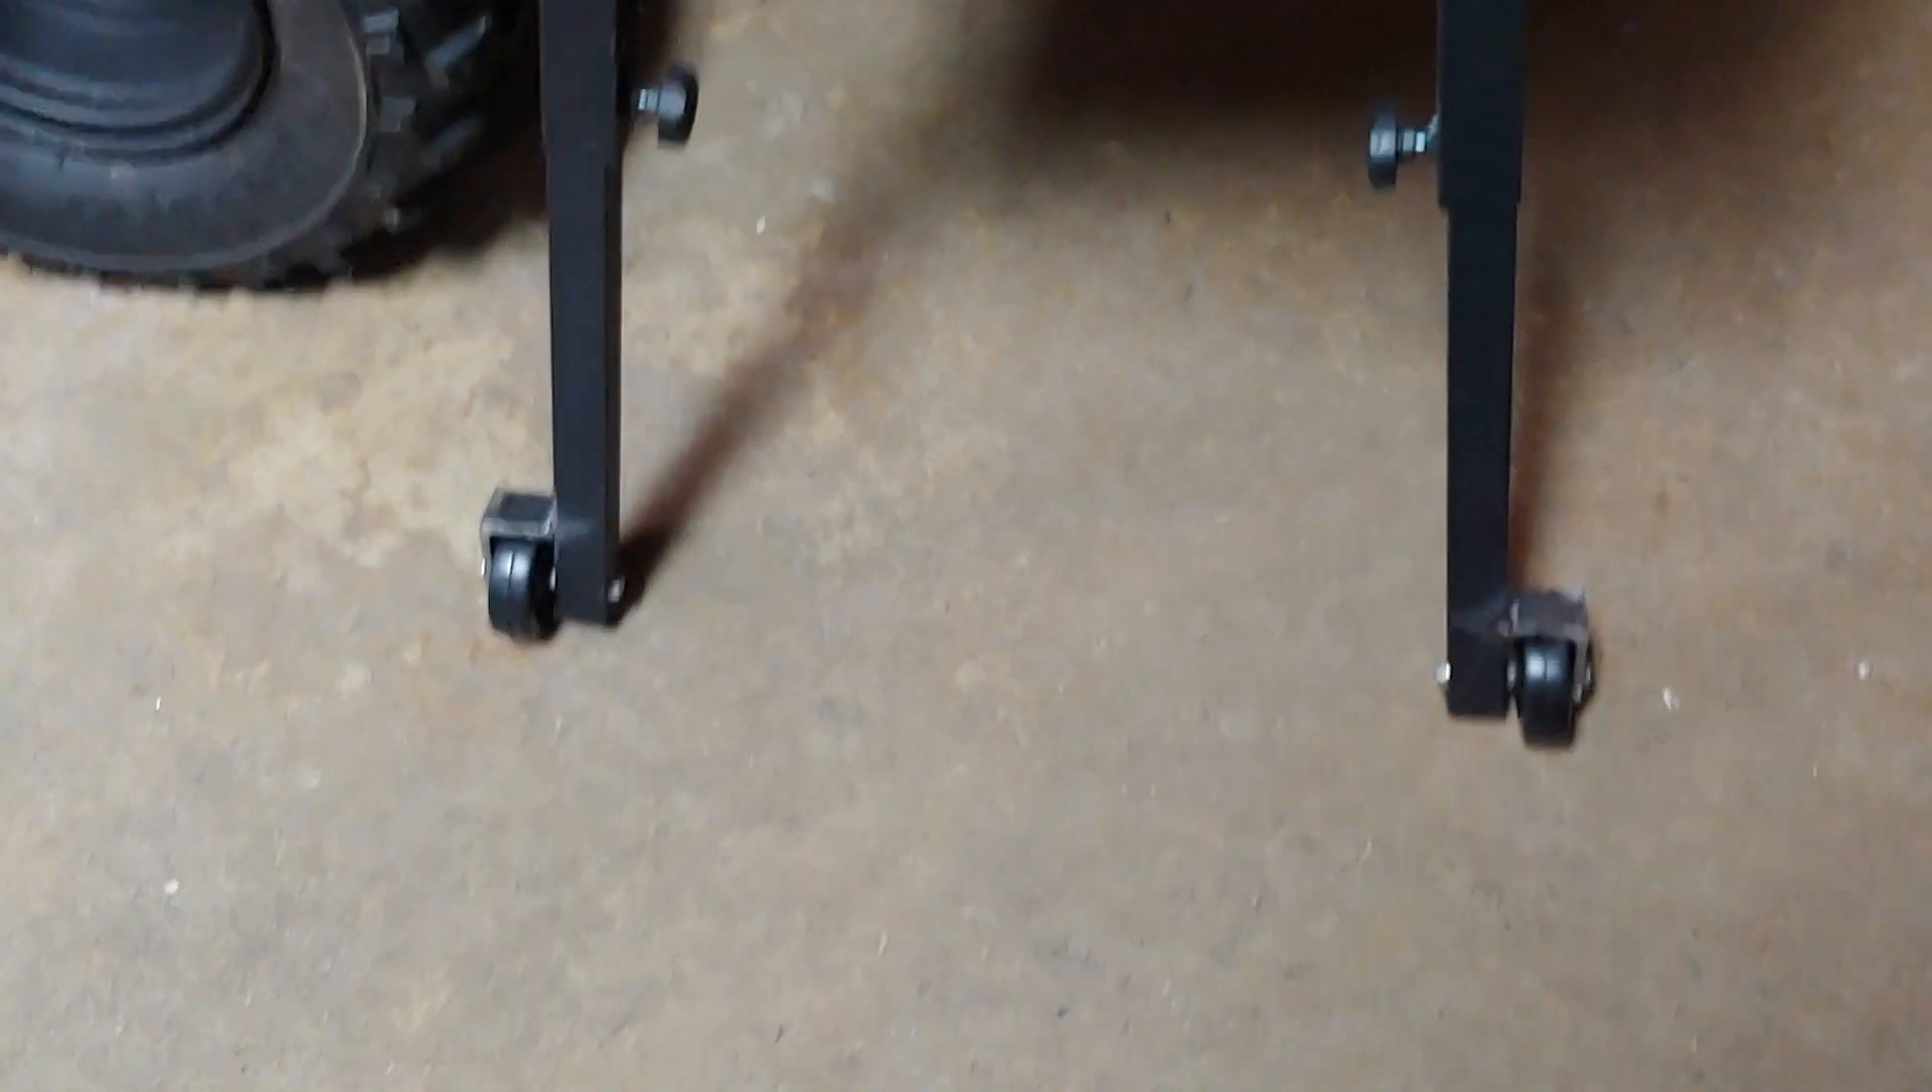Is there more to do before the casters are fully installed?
No.